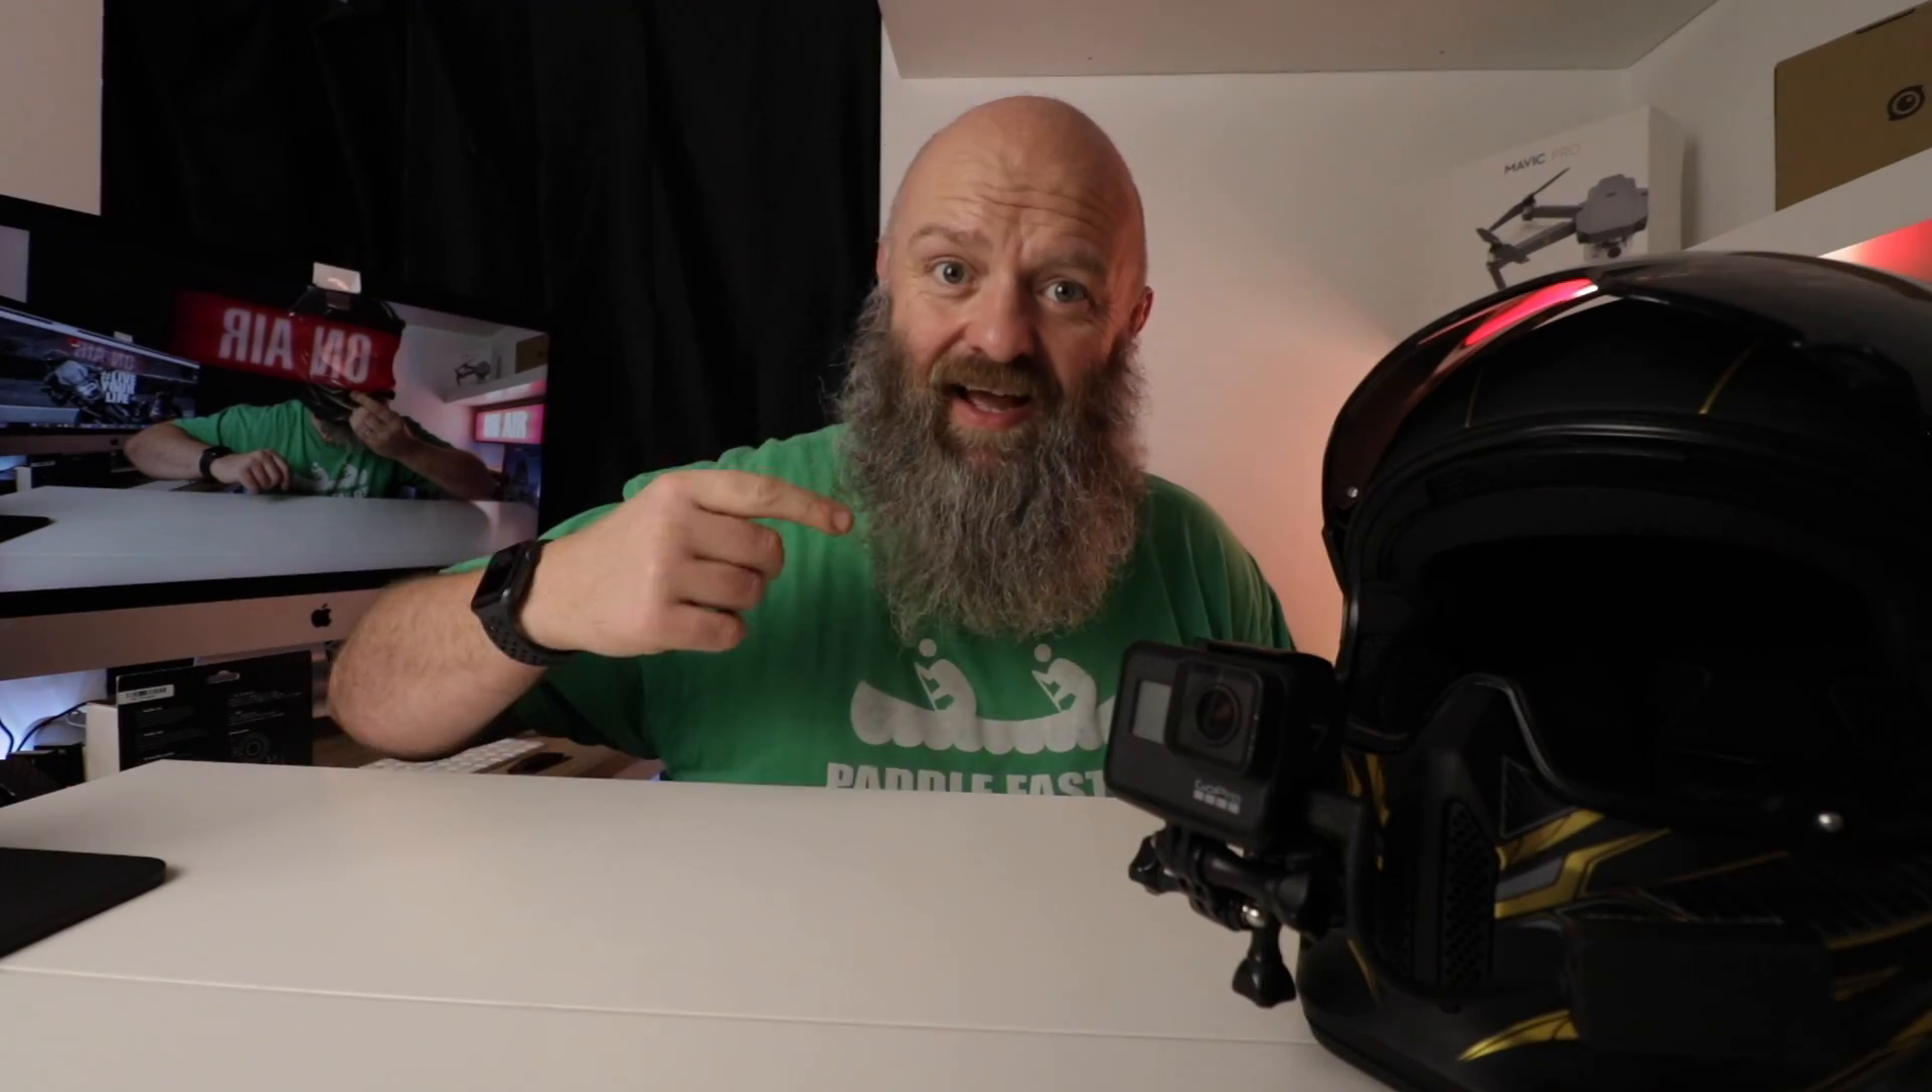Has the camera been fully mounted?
Yes.